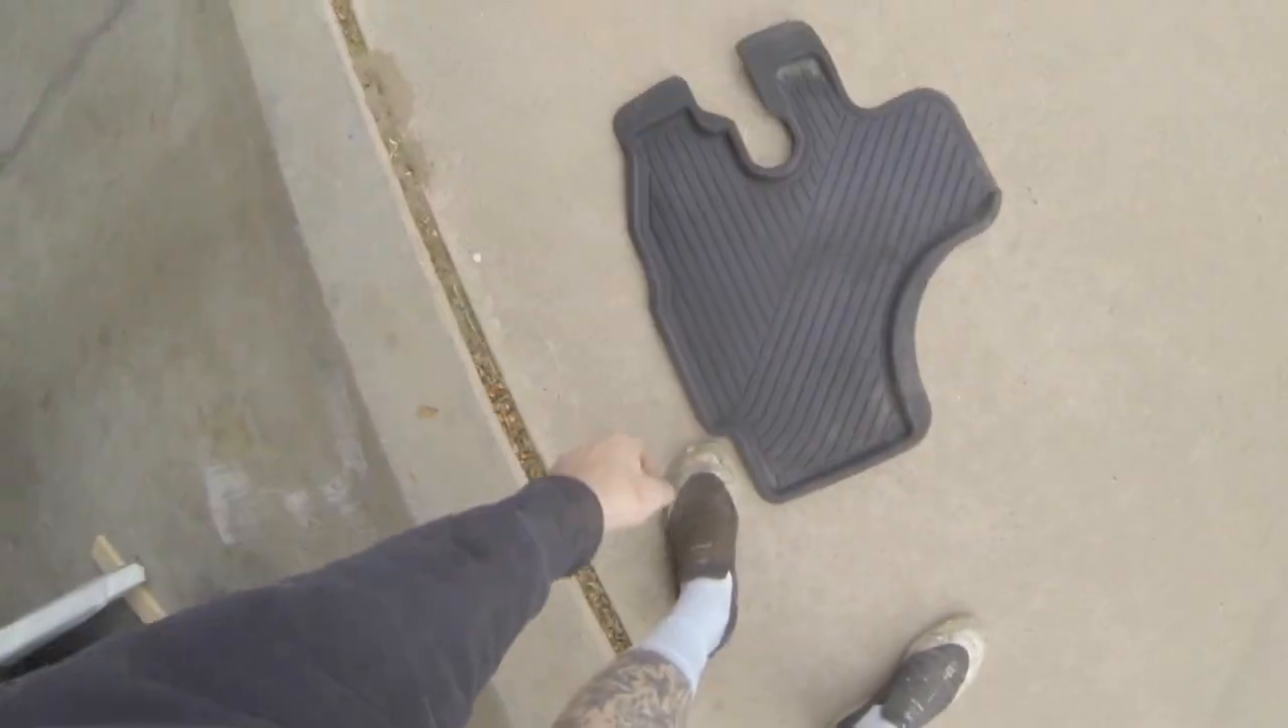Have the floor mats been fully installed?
No.